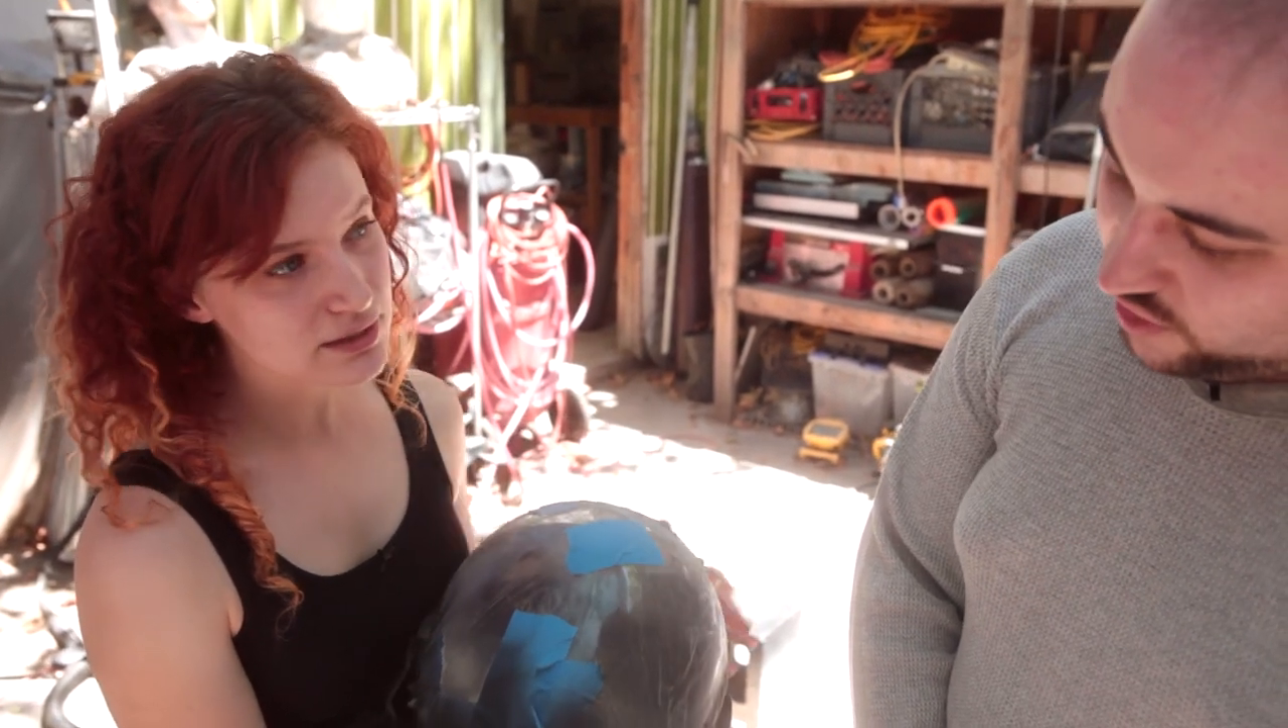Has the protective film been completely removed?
No.